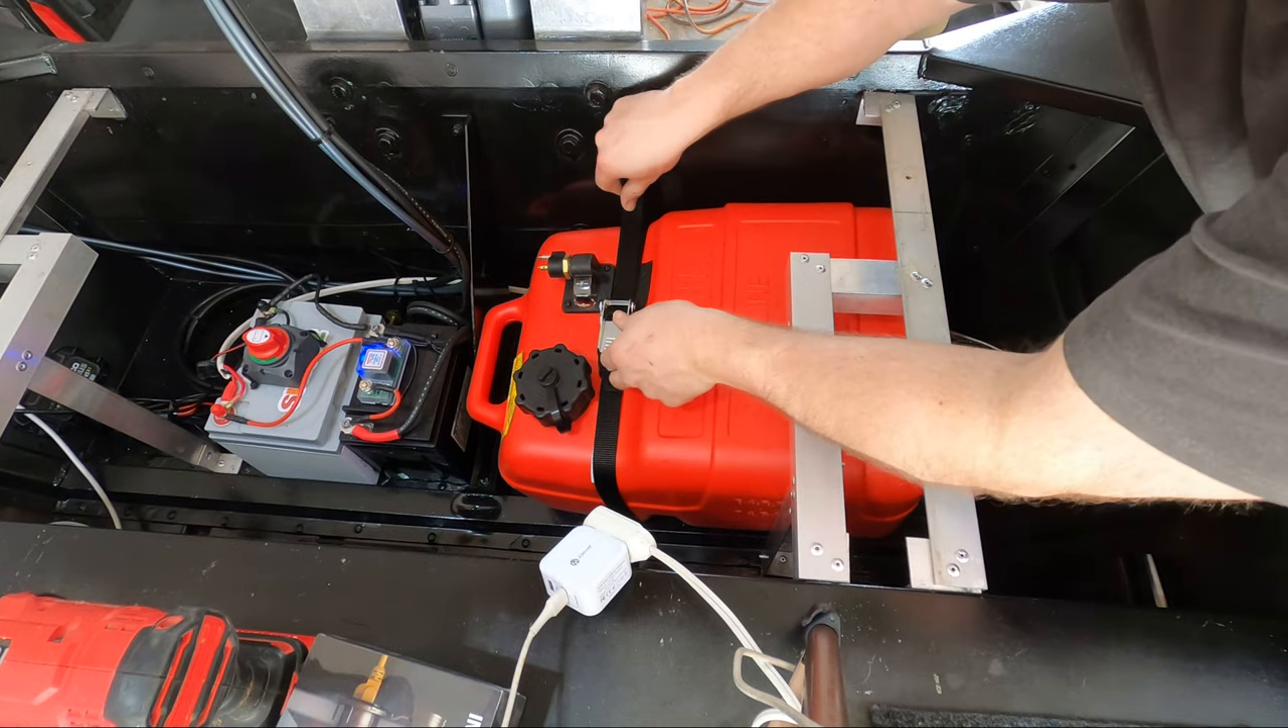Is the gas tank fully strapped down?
No.